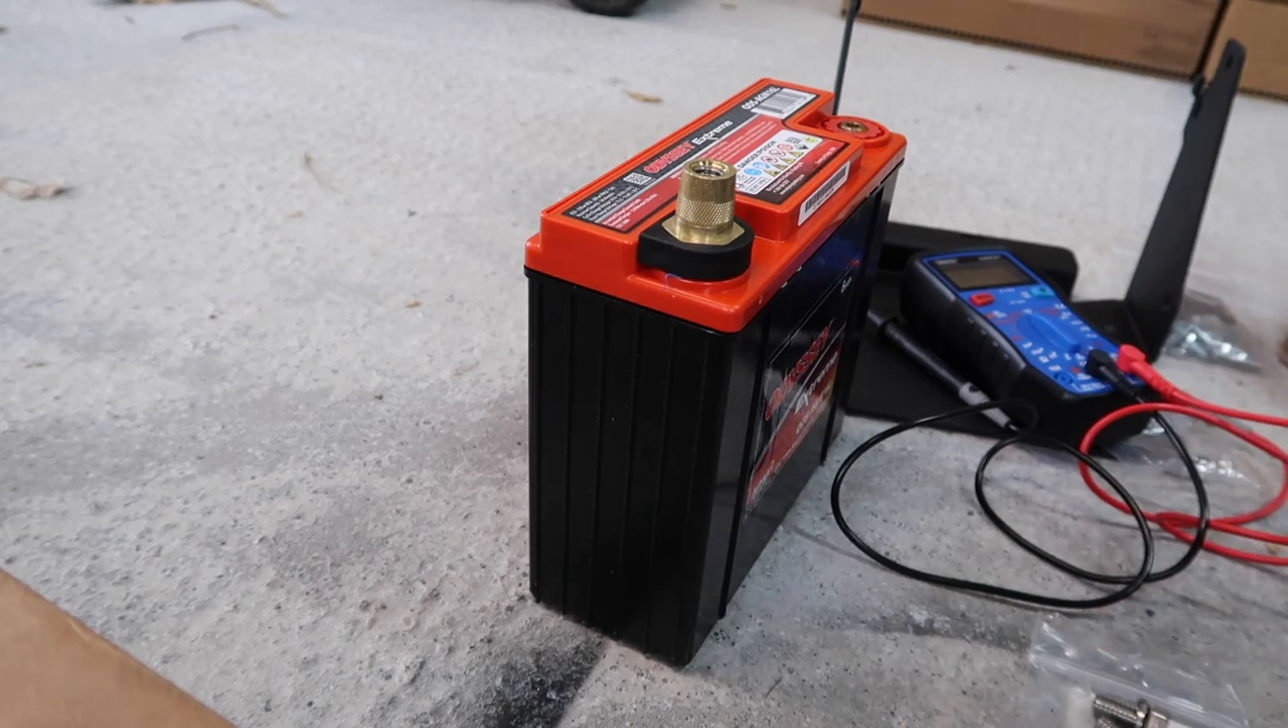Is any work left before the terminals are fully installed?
Yes.